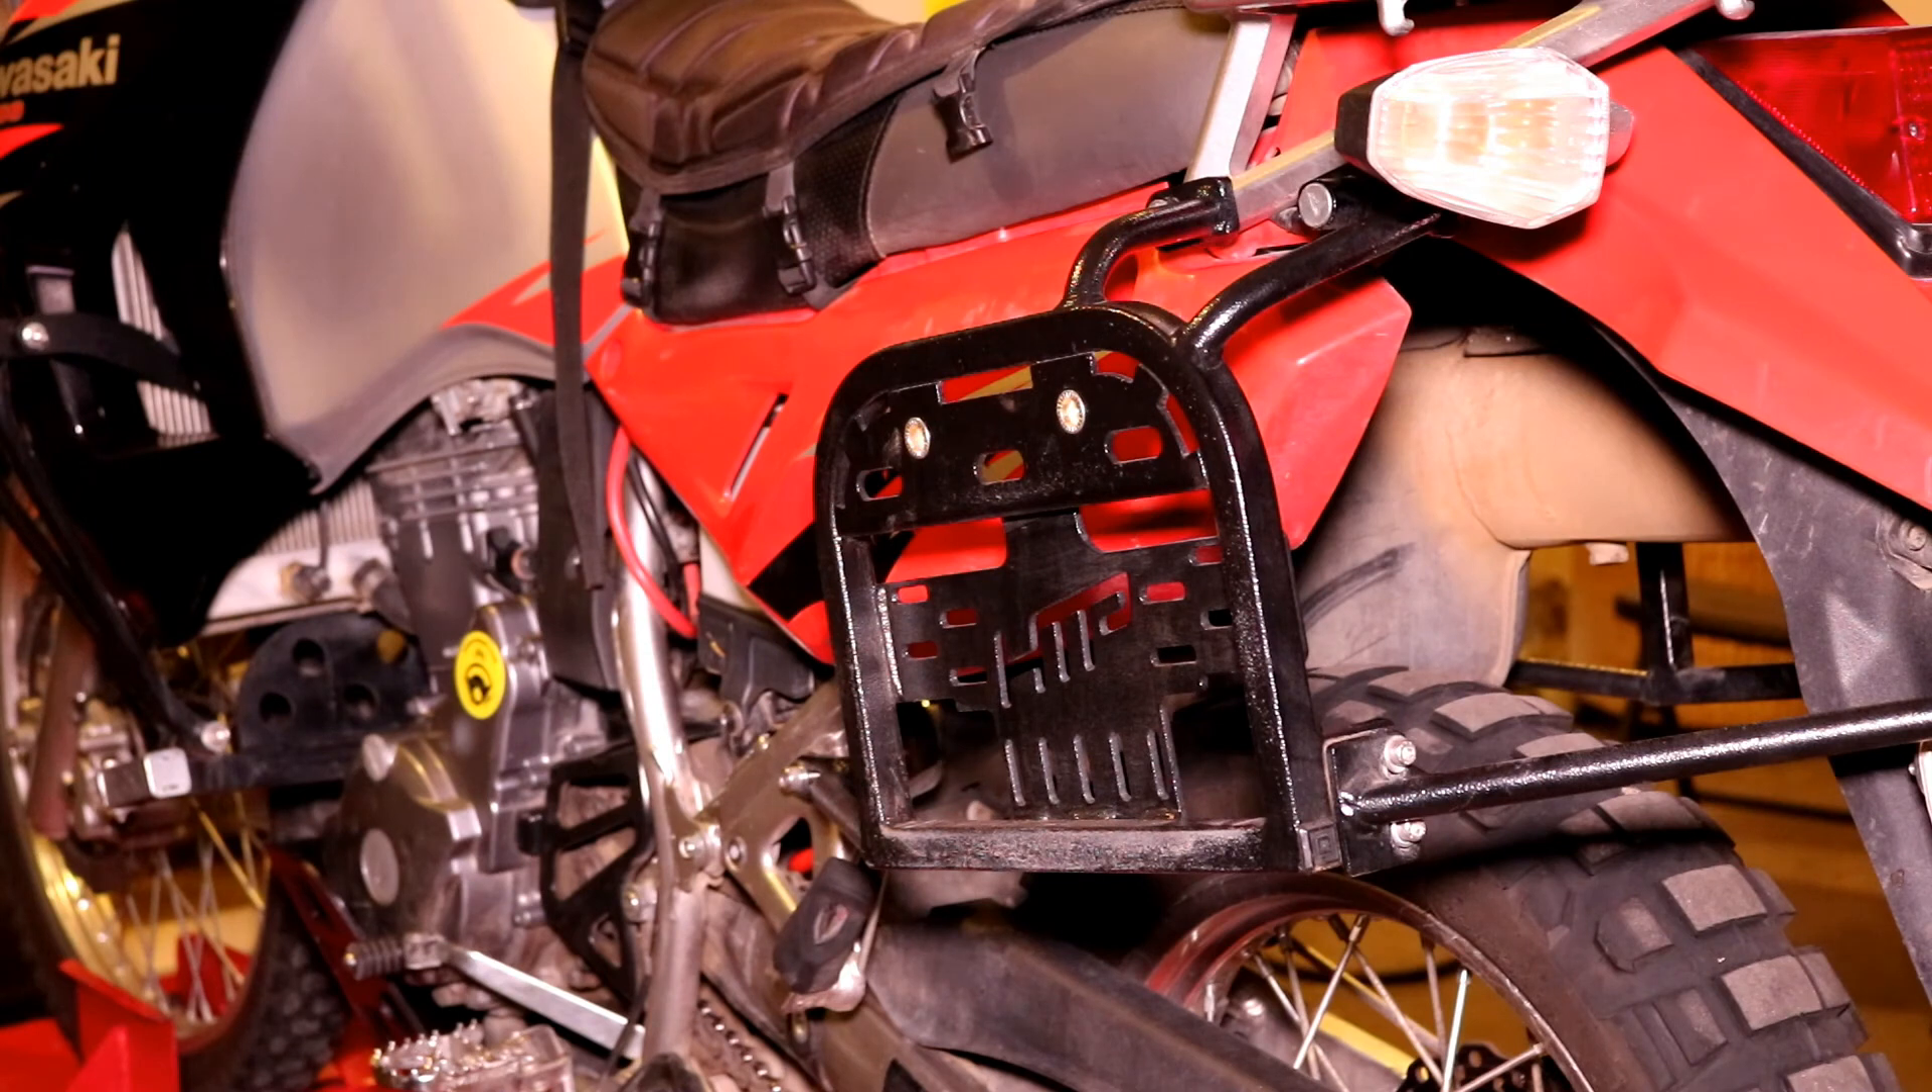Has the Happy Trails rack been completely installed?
Yes.